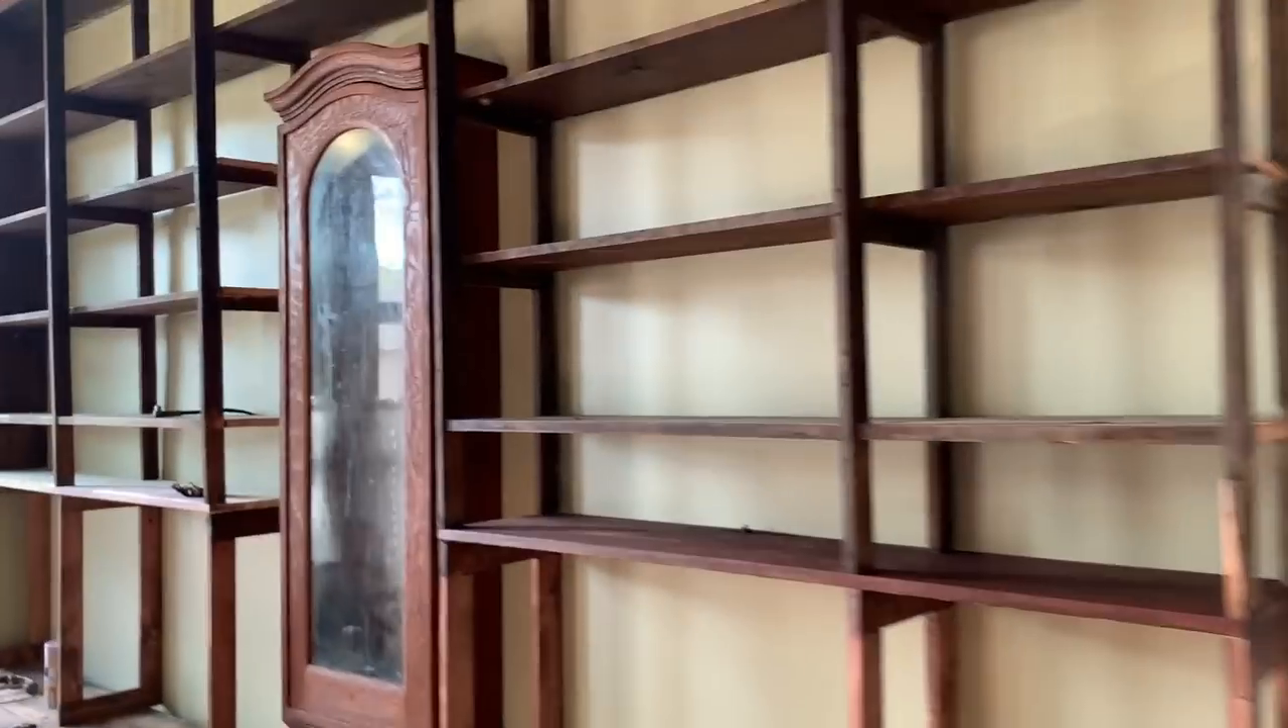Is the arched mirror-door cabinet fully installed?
Yes.